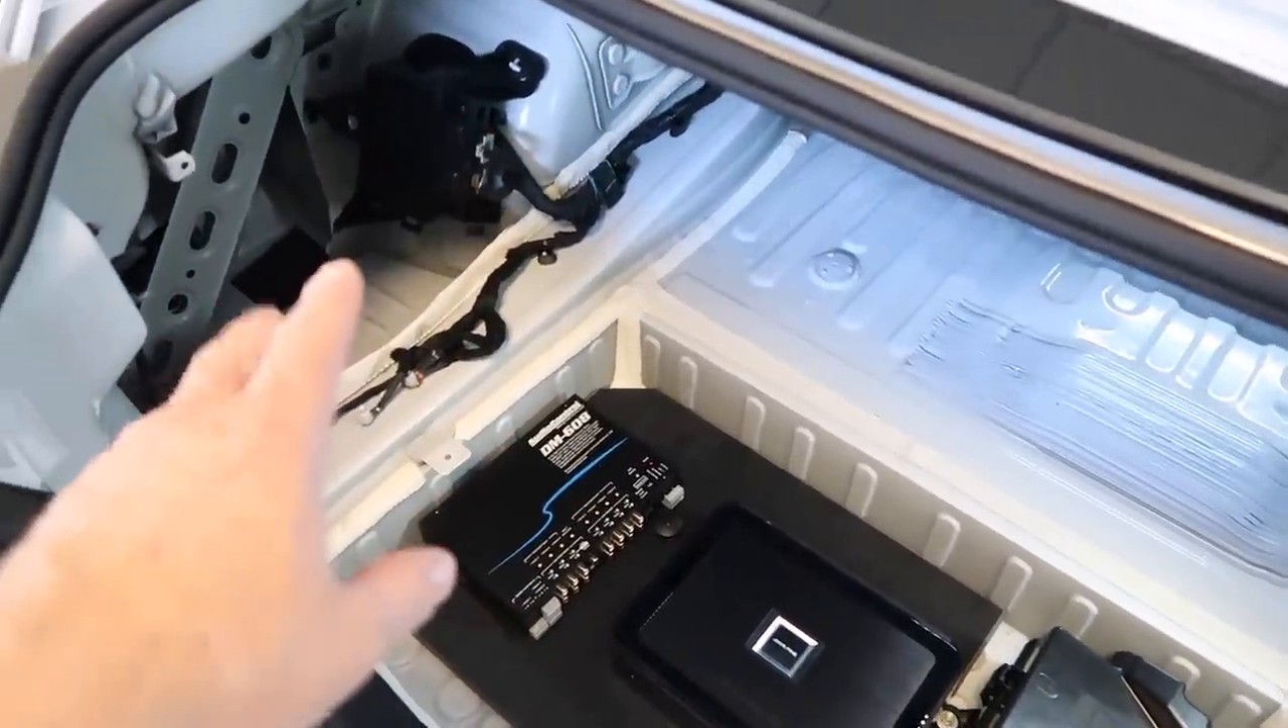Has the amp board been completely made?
Yes.